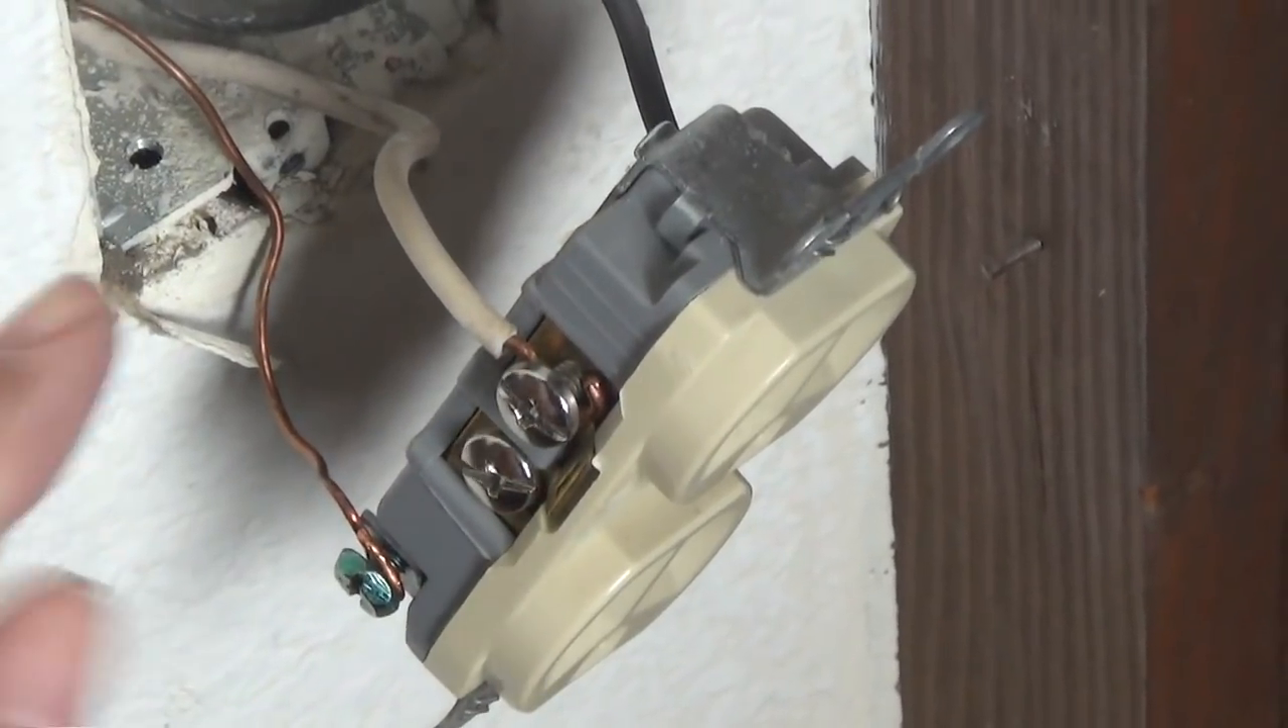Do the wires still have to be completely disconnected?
Yes.